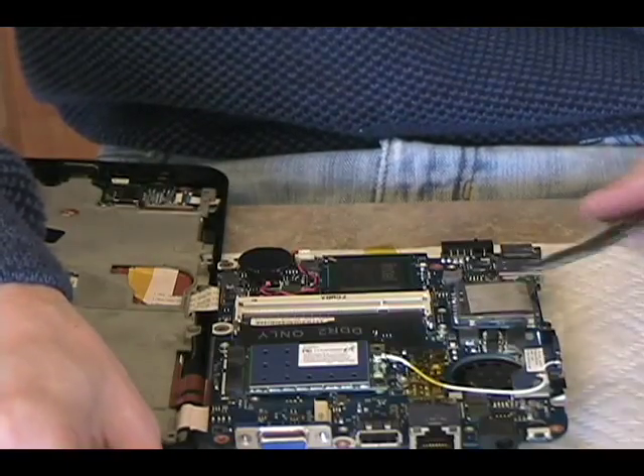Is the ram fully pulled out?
Yes.